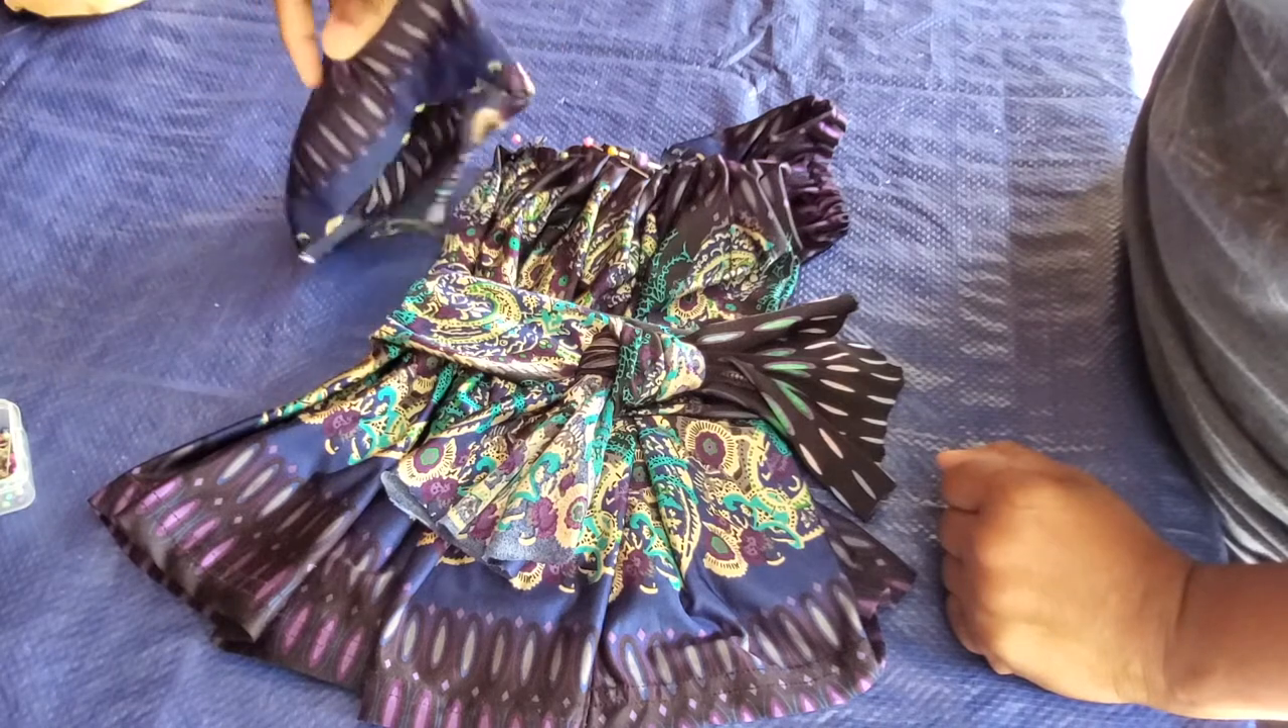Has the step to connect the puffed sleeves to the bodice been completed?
No.